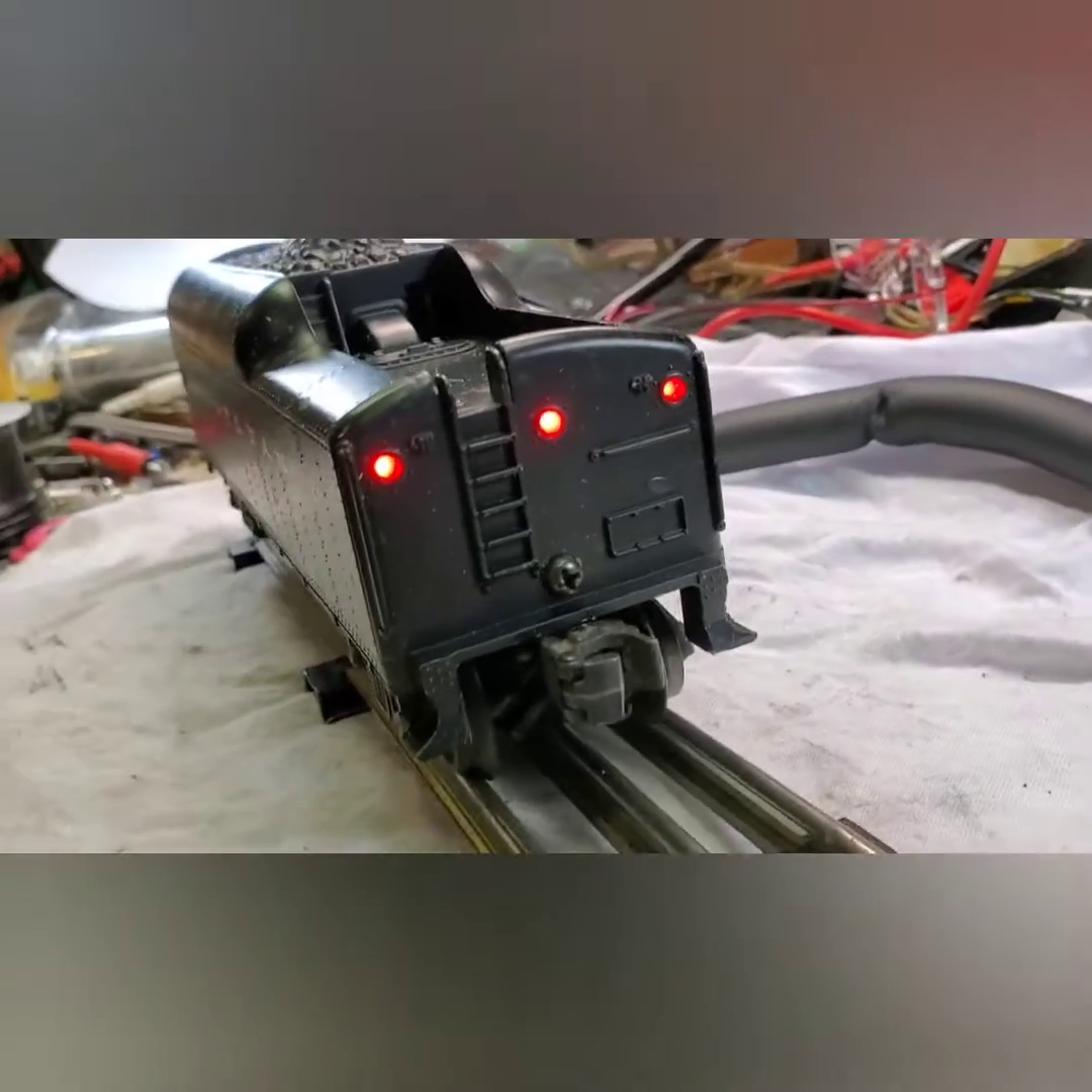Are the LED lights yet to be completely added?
No.